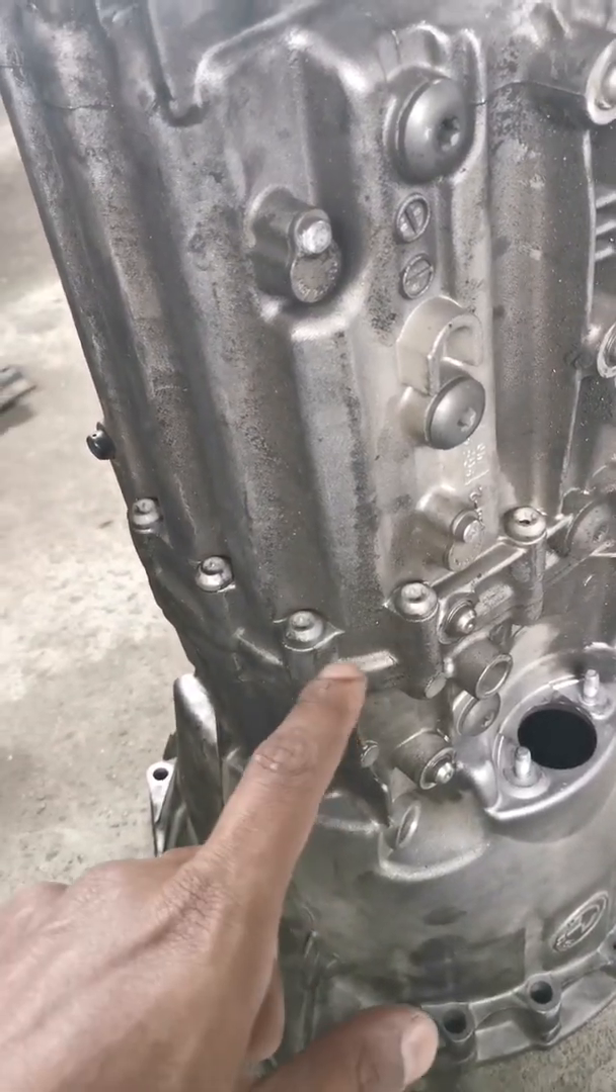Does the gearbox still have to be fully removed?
No.